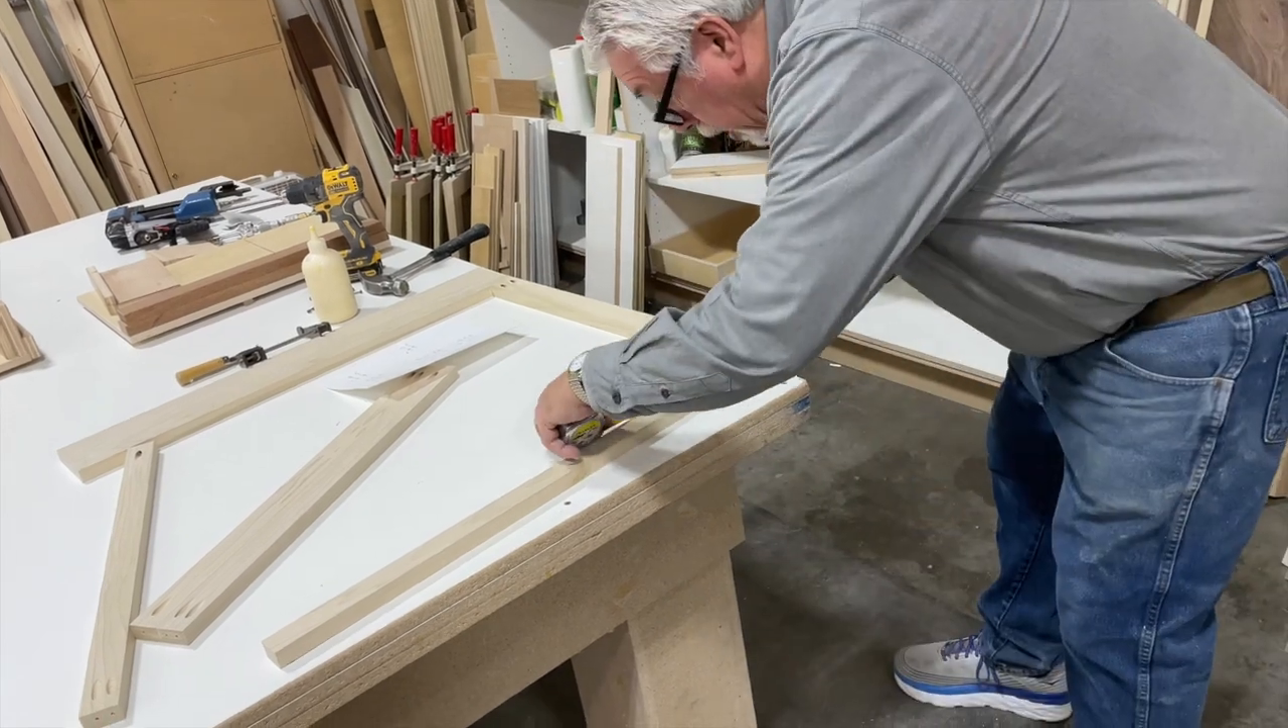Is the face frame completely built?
No.